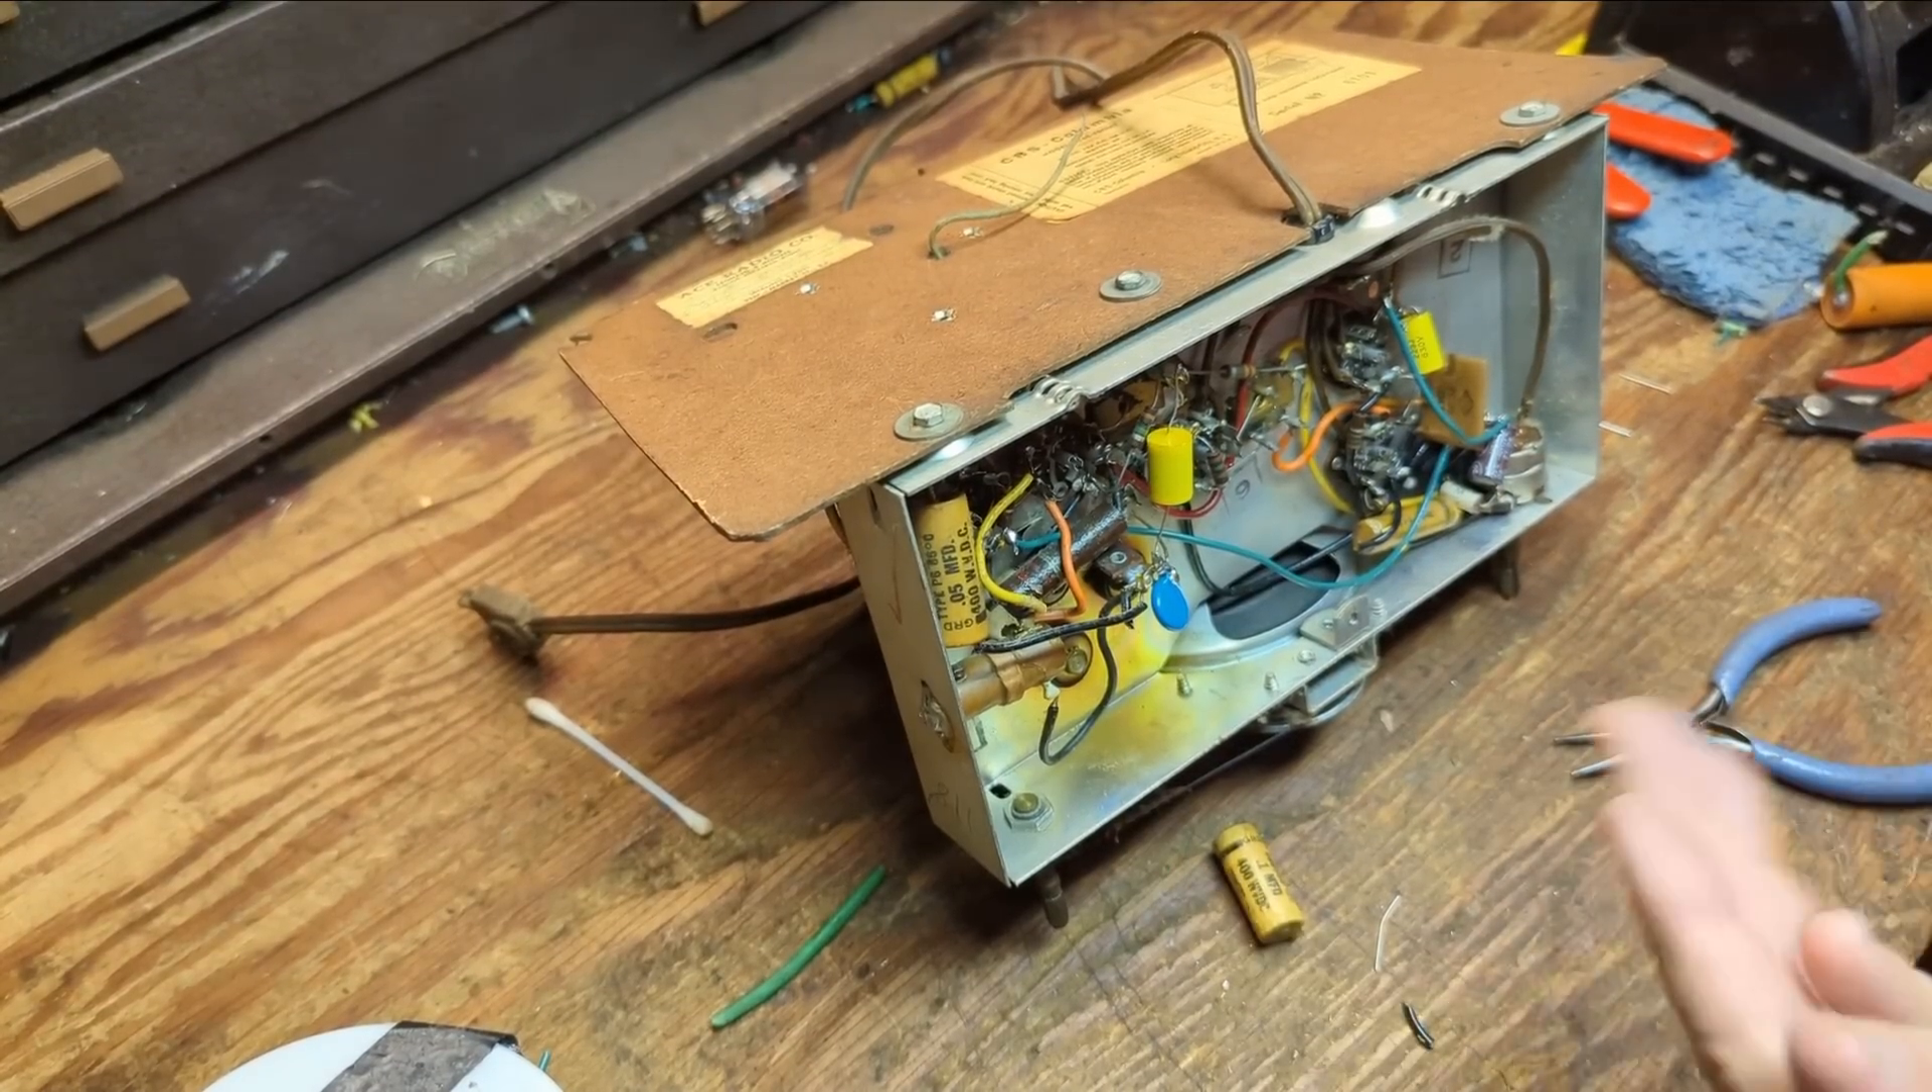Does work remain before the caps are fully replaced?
Yes.